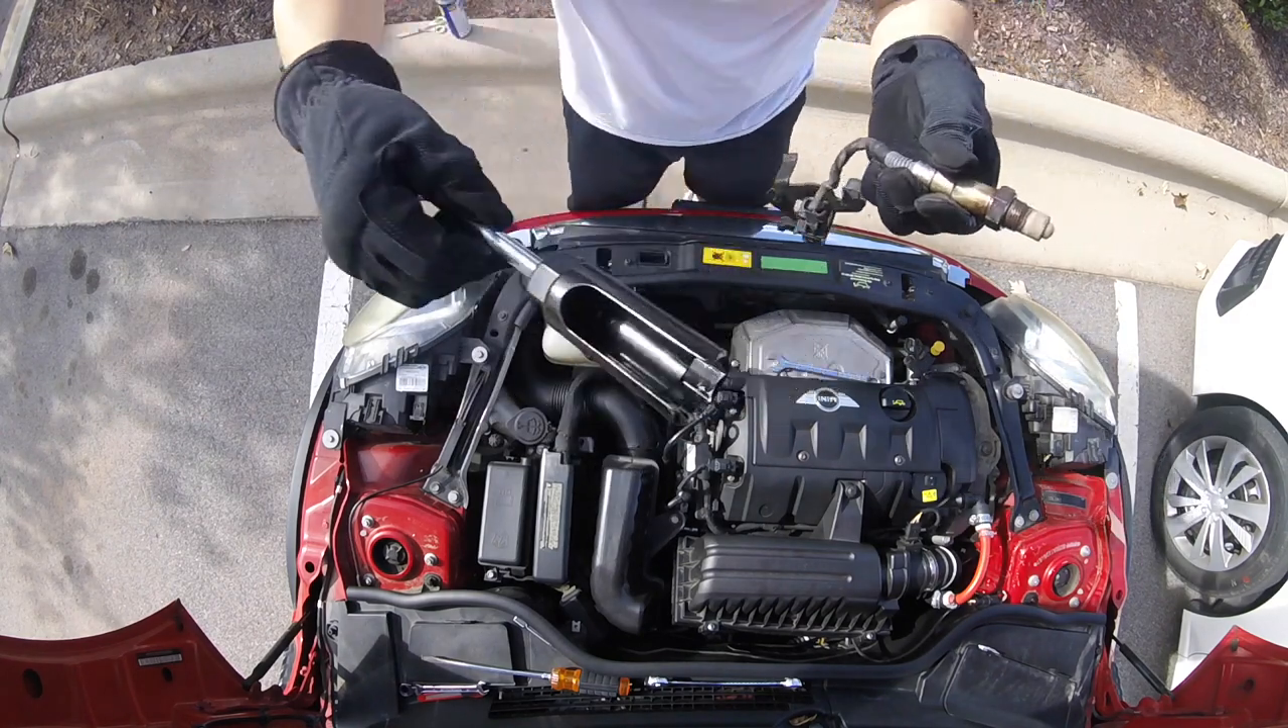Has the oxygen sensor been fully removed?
Yes.